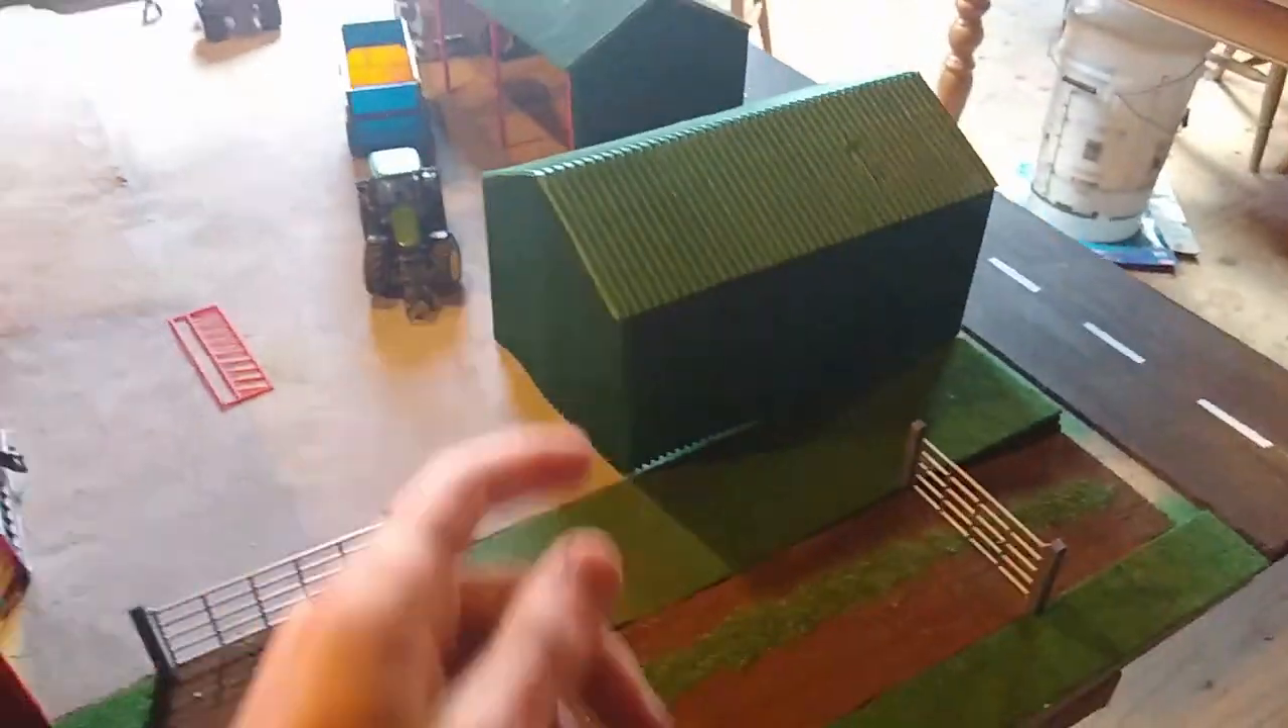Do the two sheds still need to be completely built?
No.